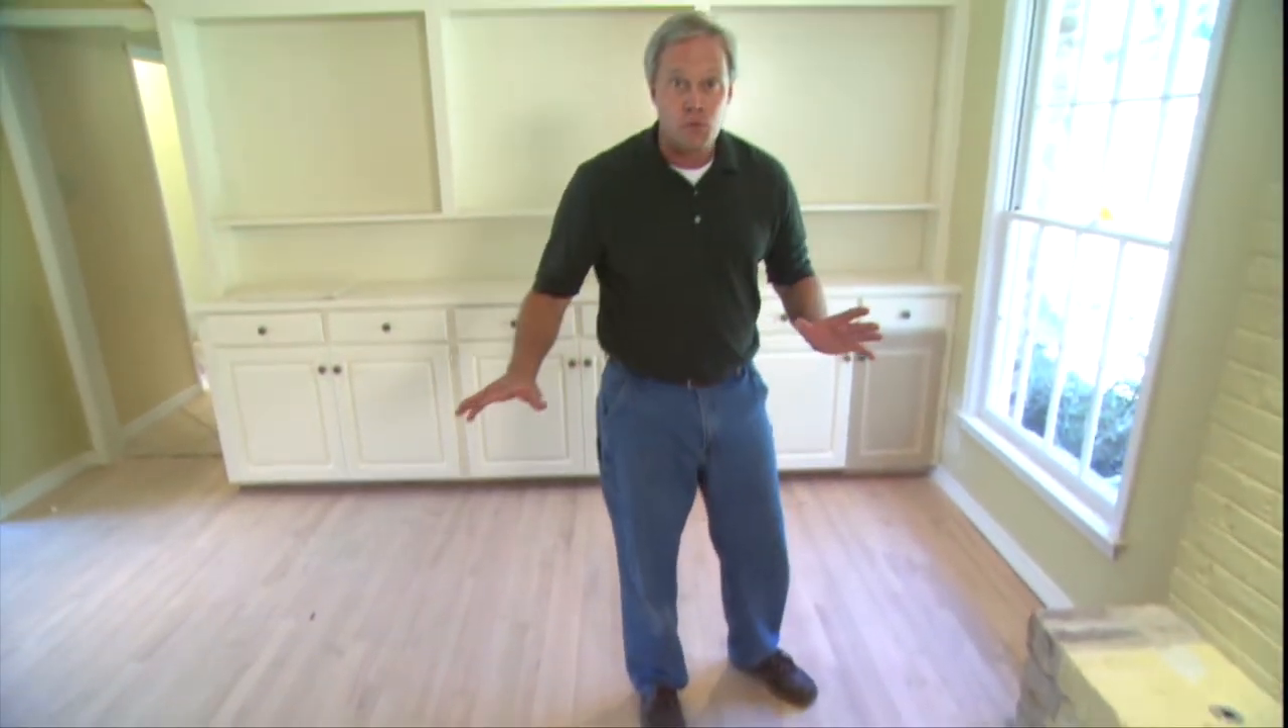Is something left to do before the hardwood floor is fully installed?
No.